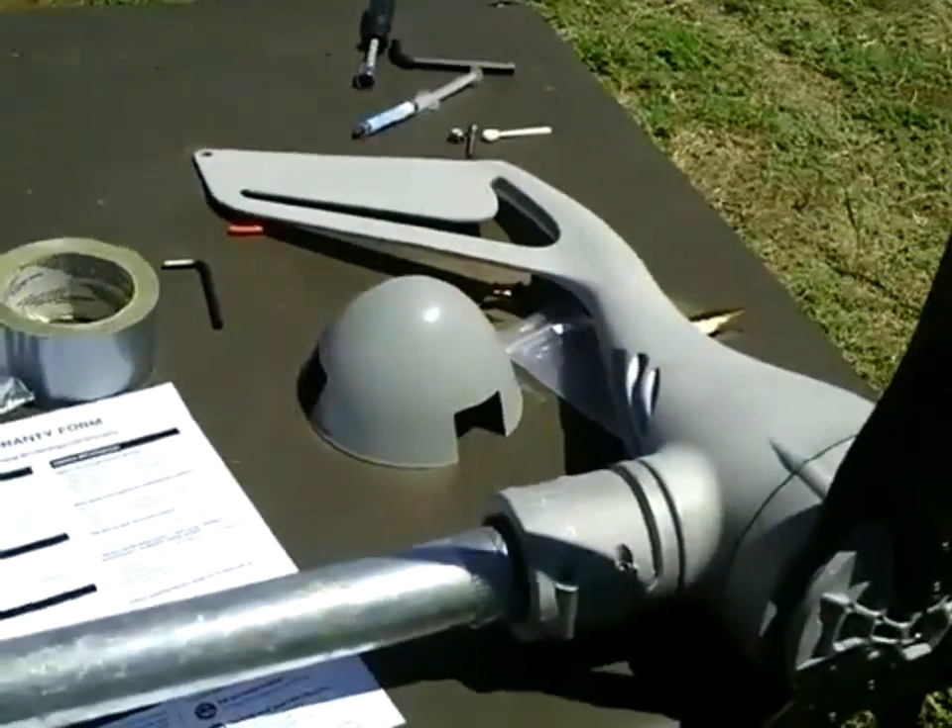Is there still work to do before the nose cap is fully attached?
Yes.